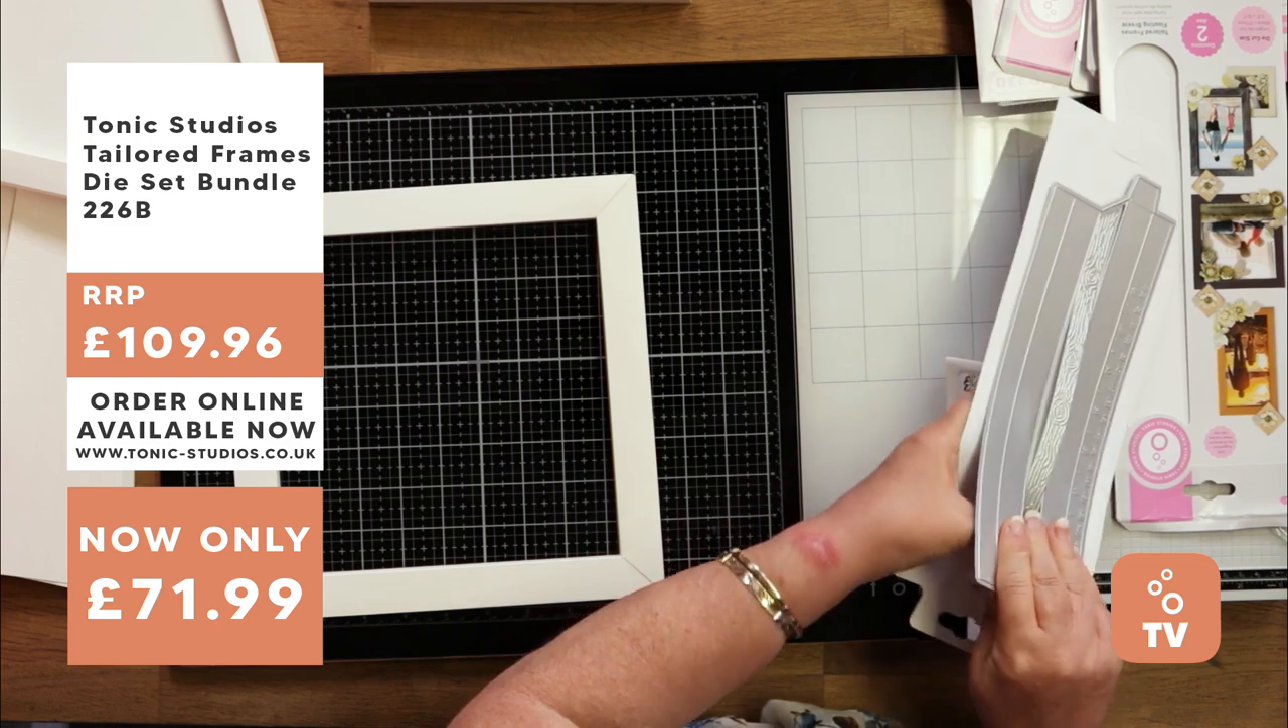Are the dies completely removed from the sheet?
No.